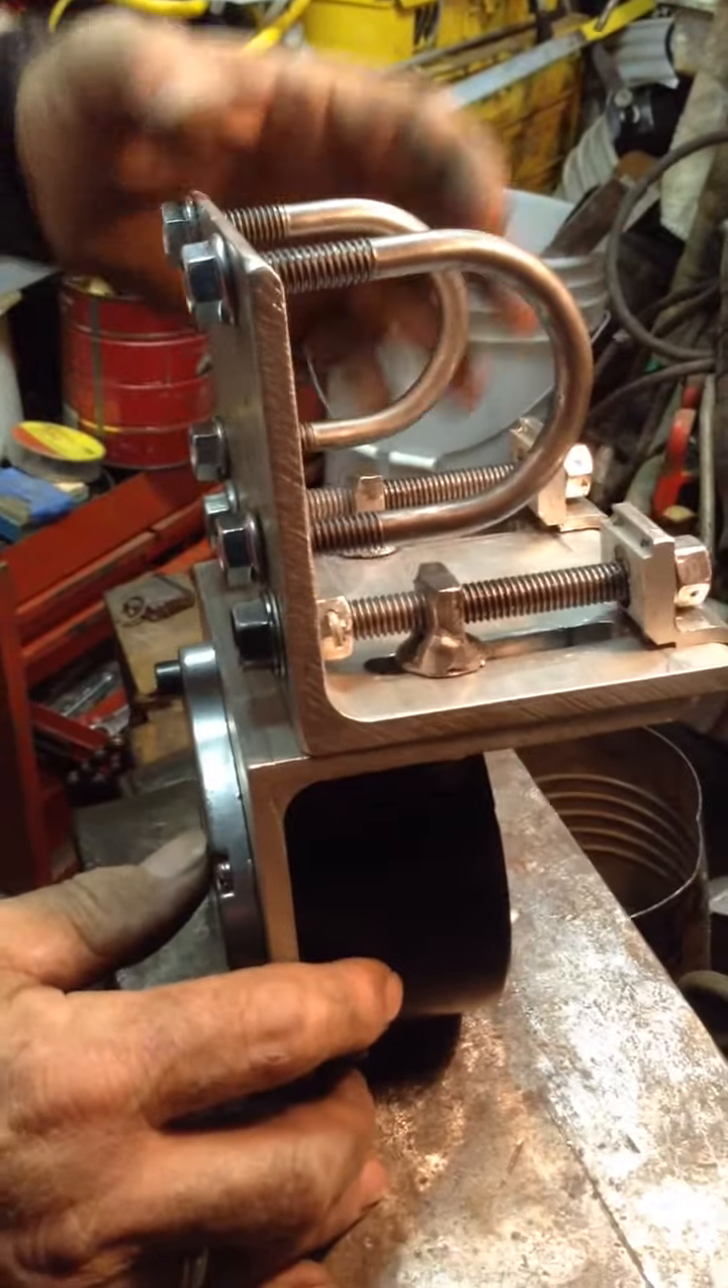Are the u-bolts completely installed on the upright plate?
Yes.